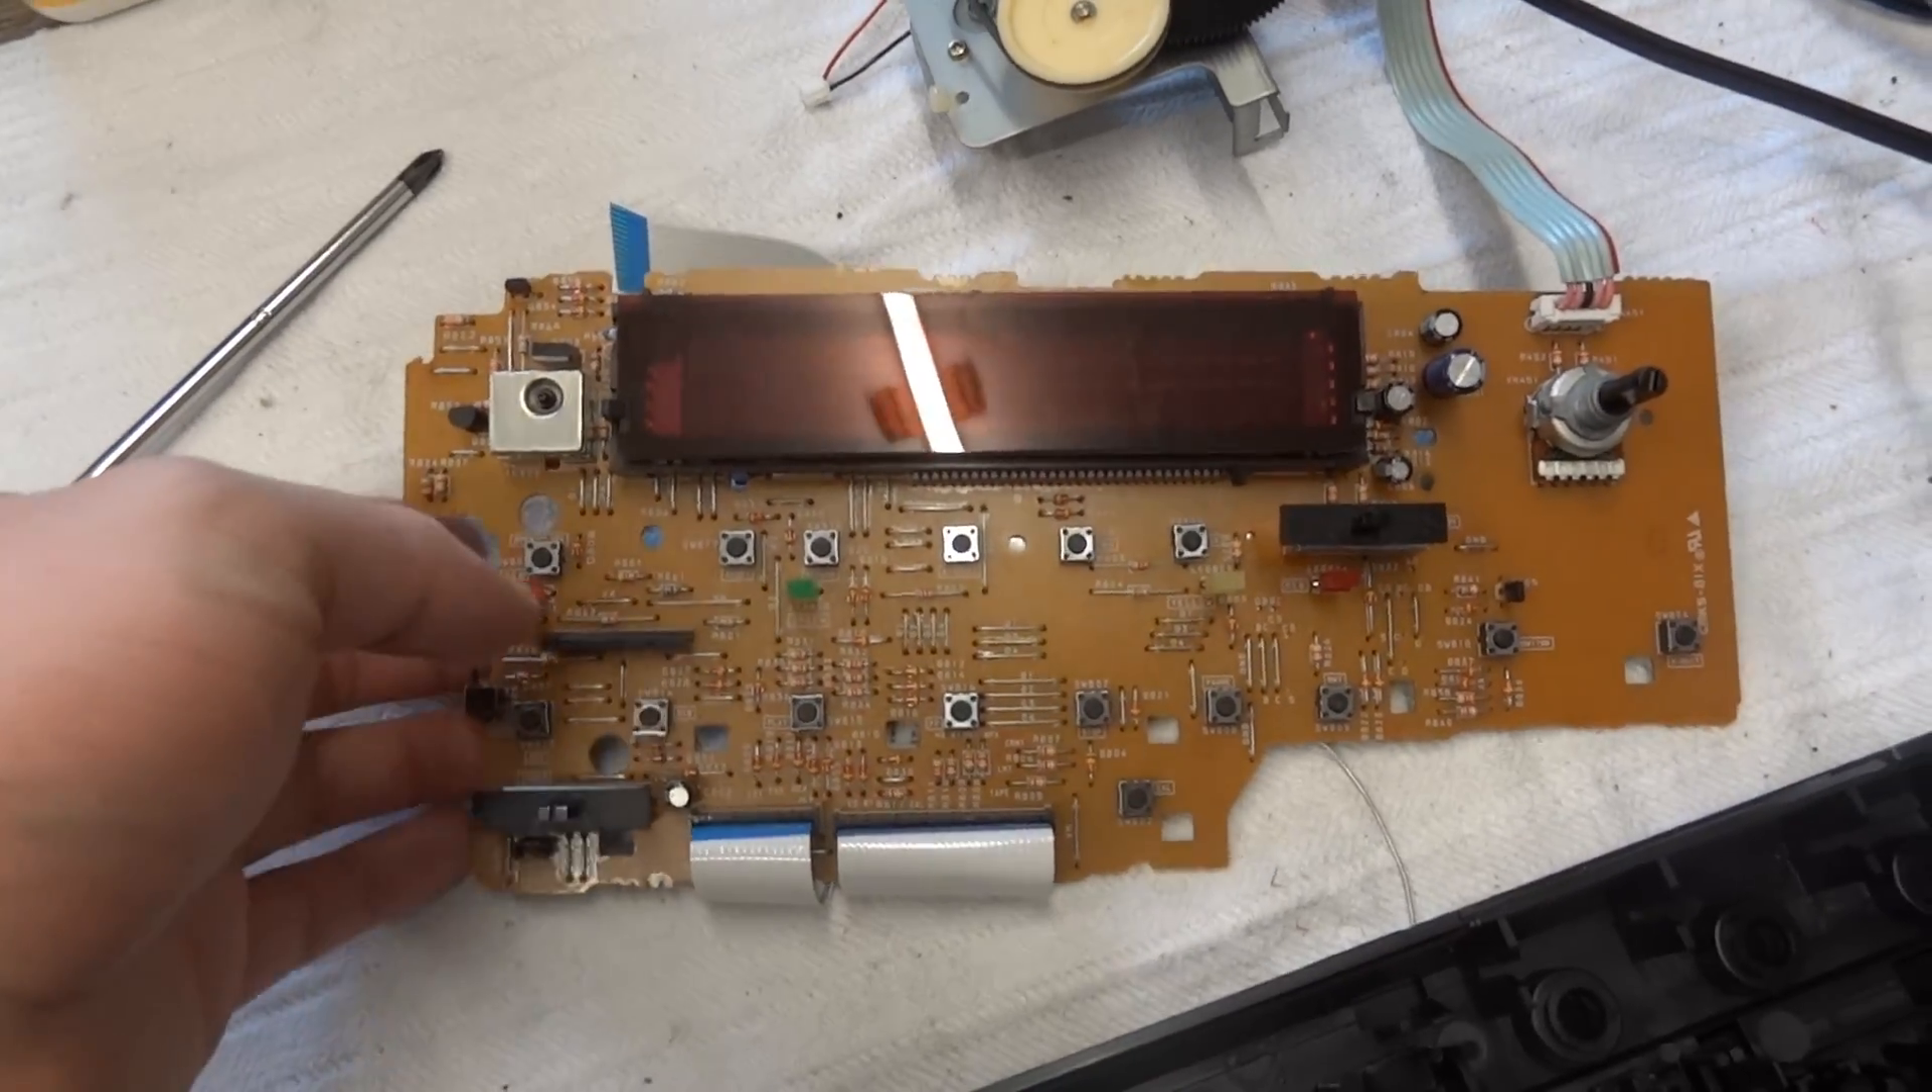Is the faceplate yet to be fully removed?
No.